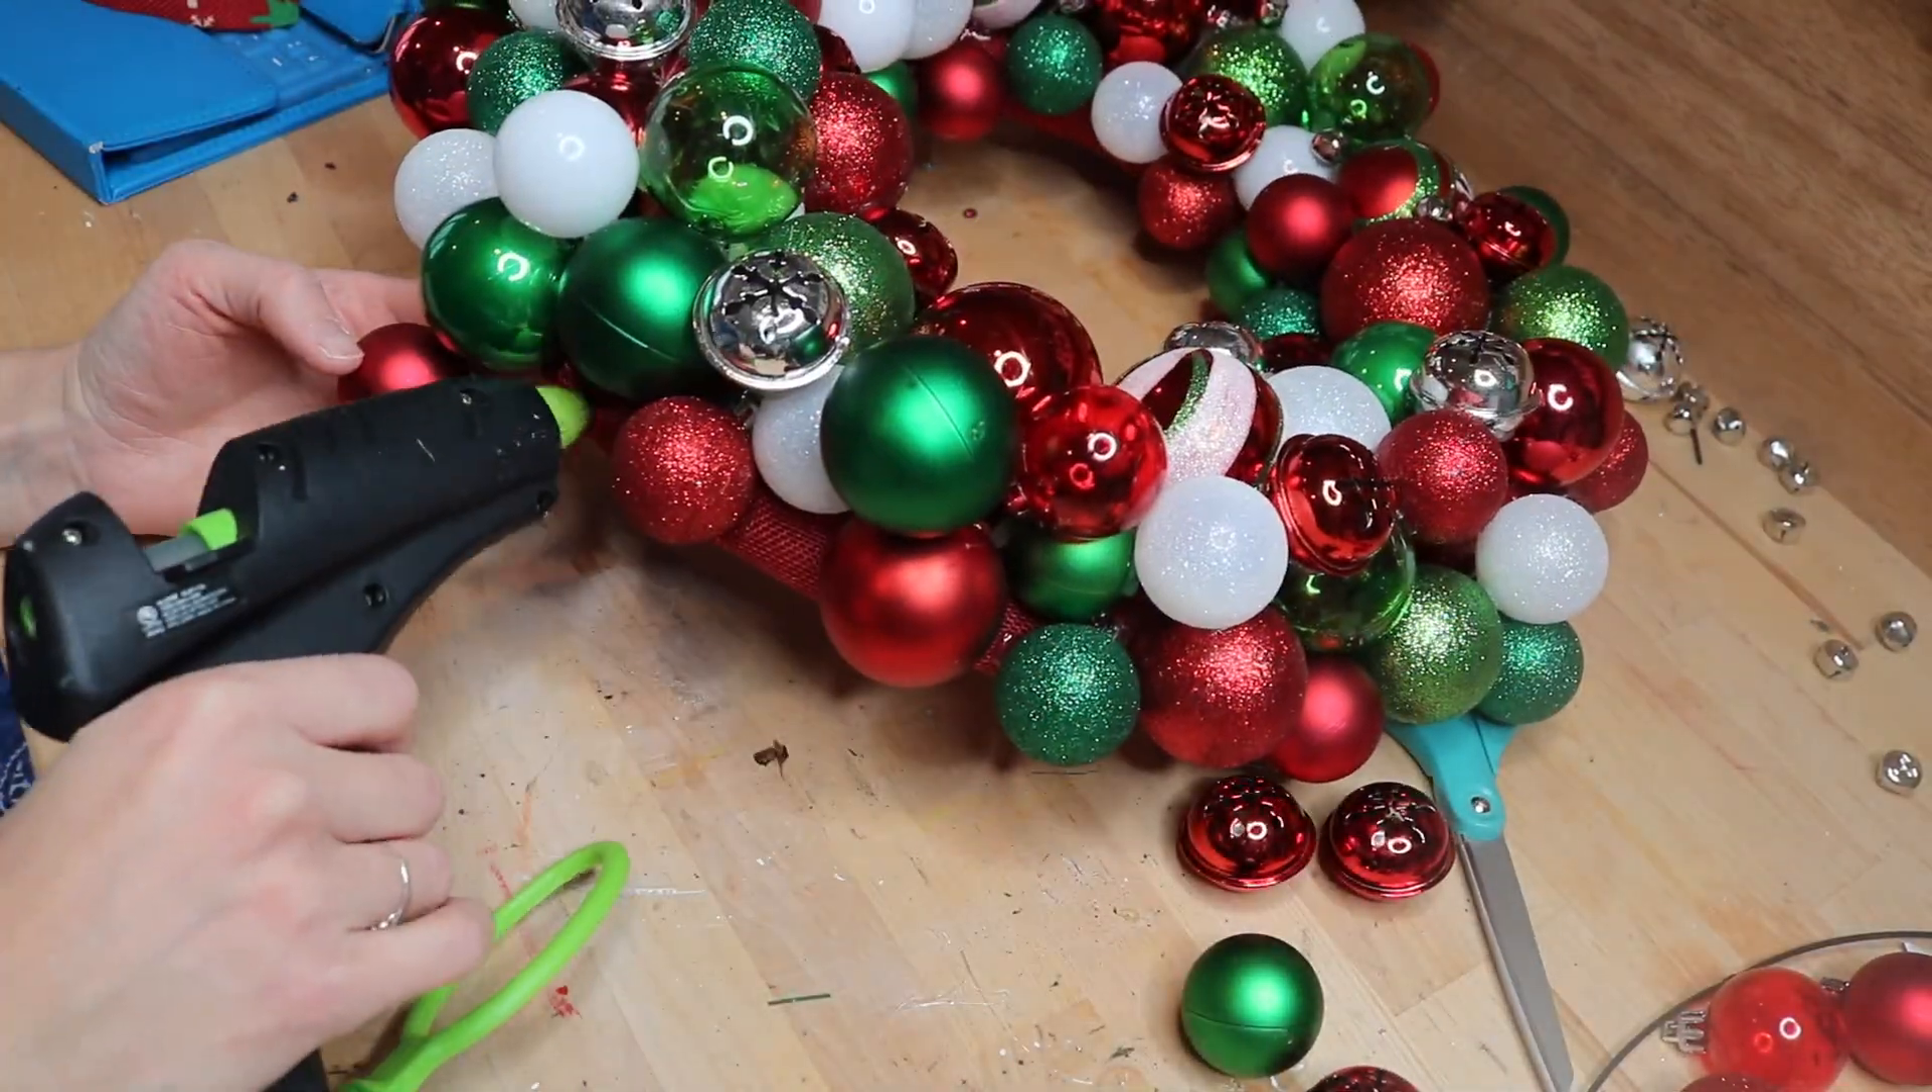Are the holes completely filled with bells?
No.